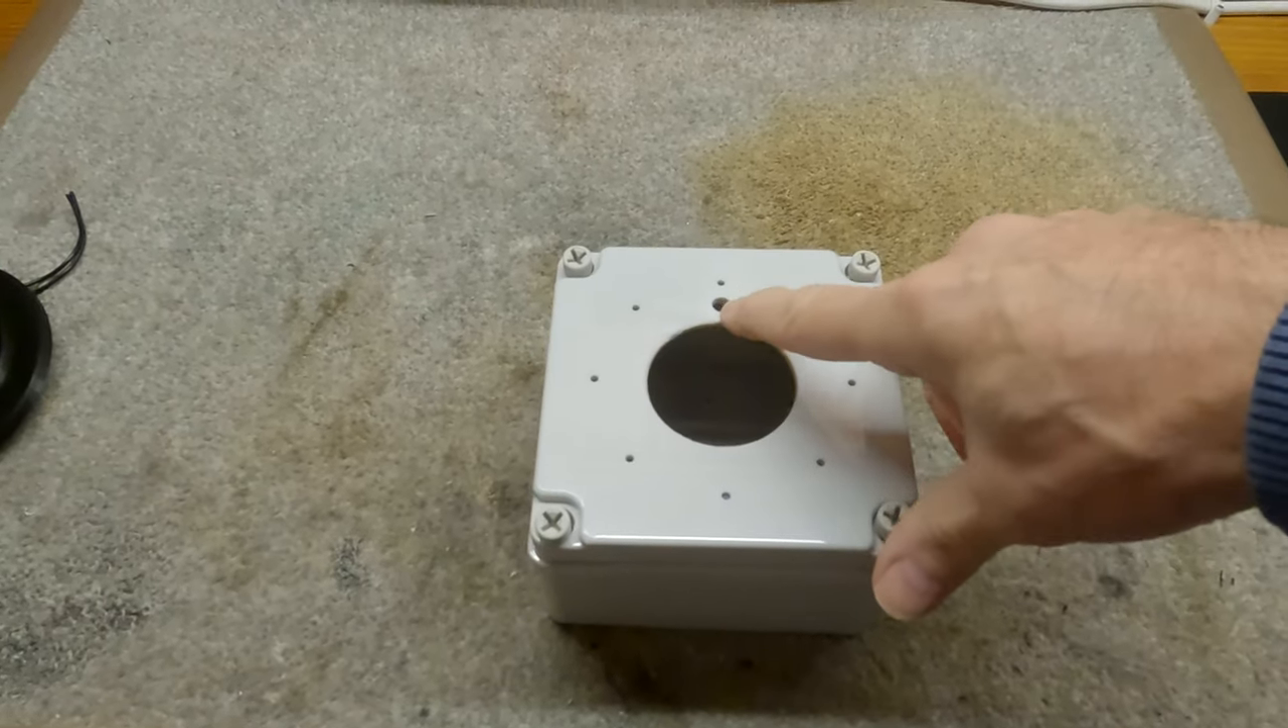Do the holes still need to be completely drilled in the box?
No.